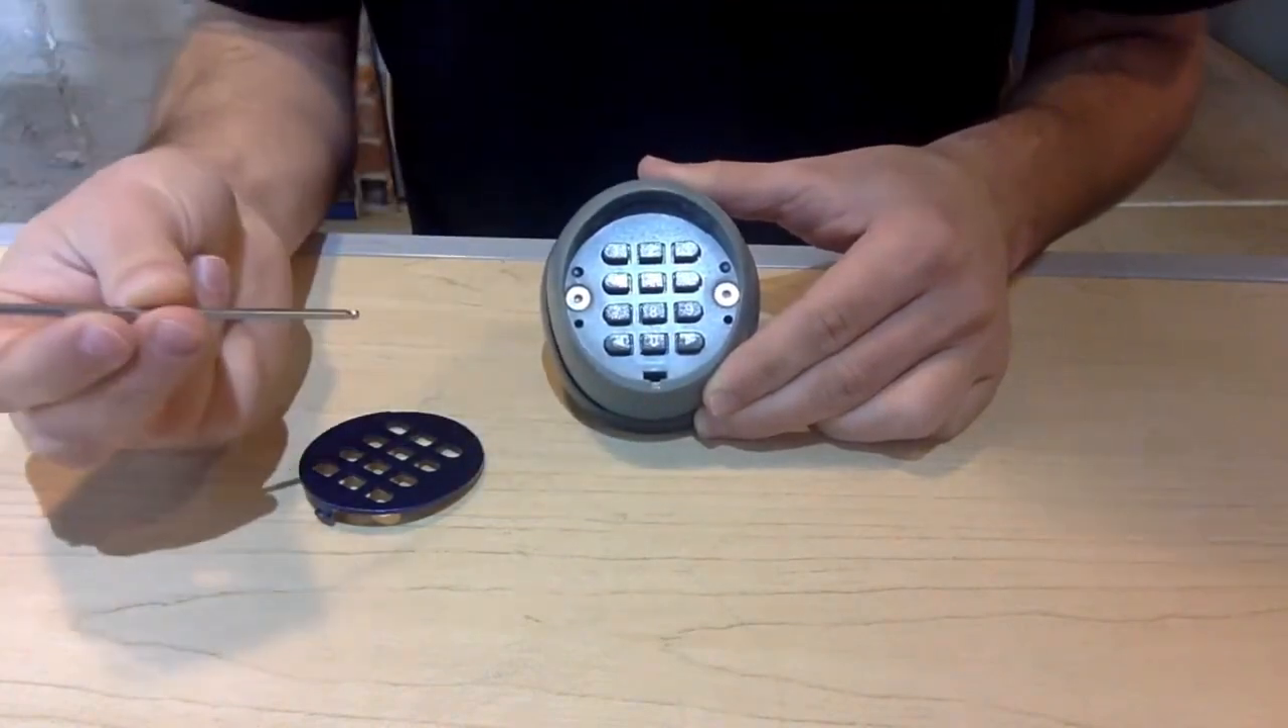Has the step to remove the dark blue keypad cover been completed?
Yes.